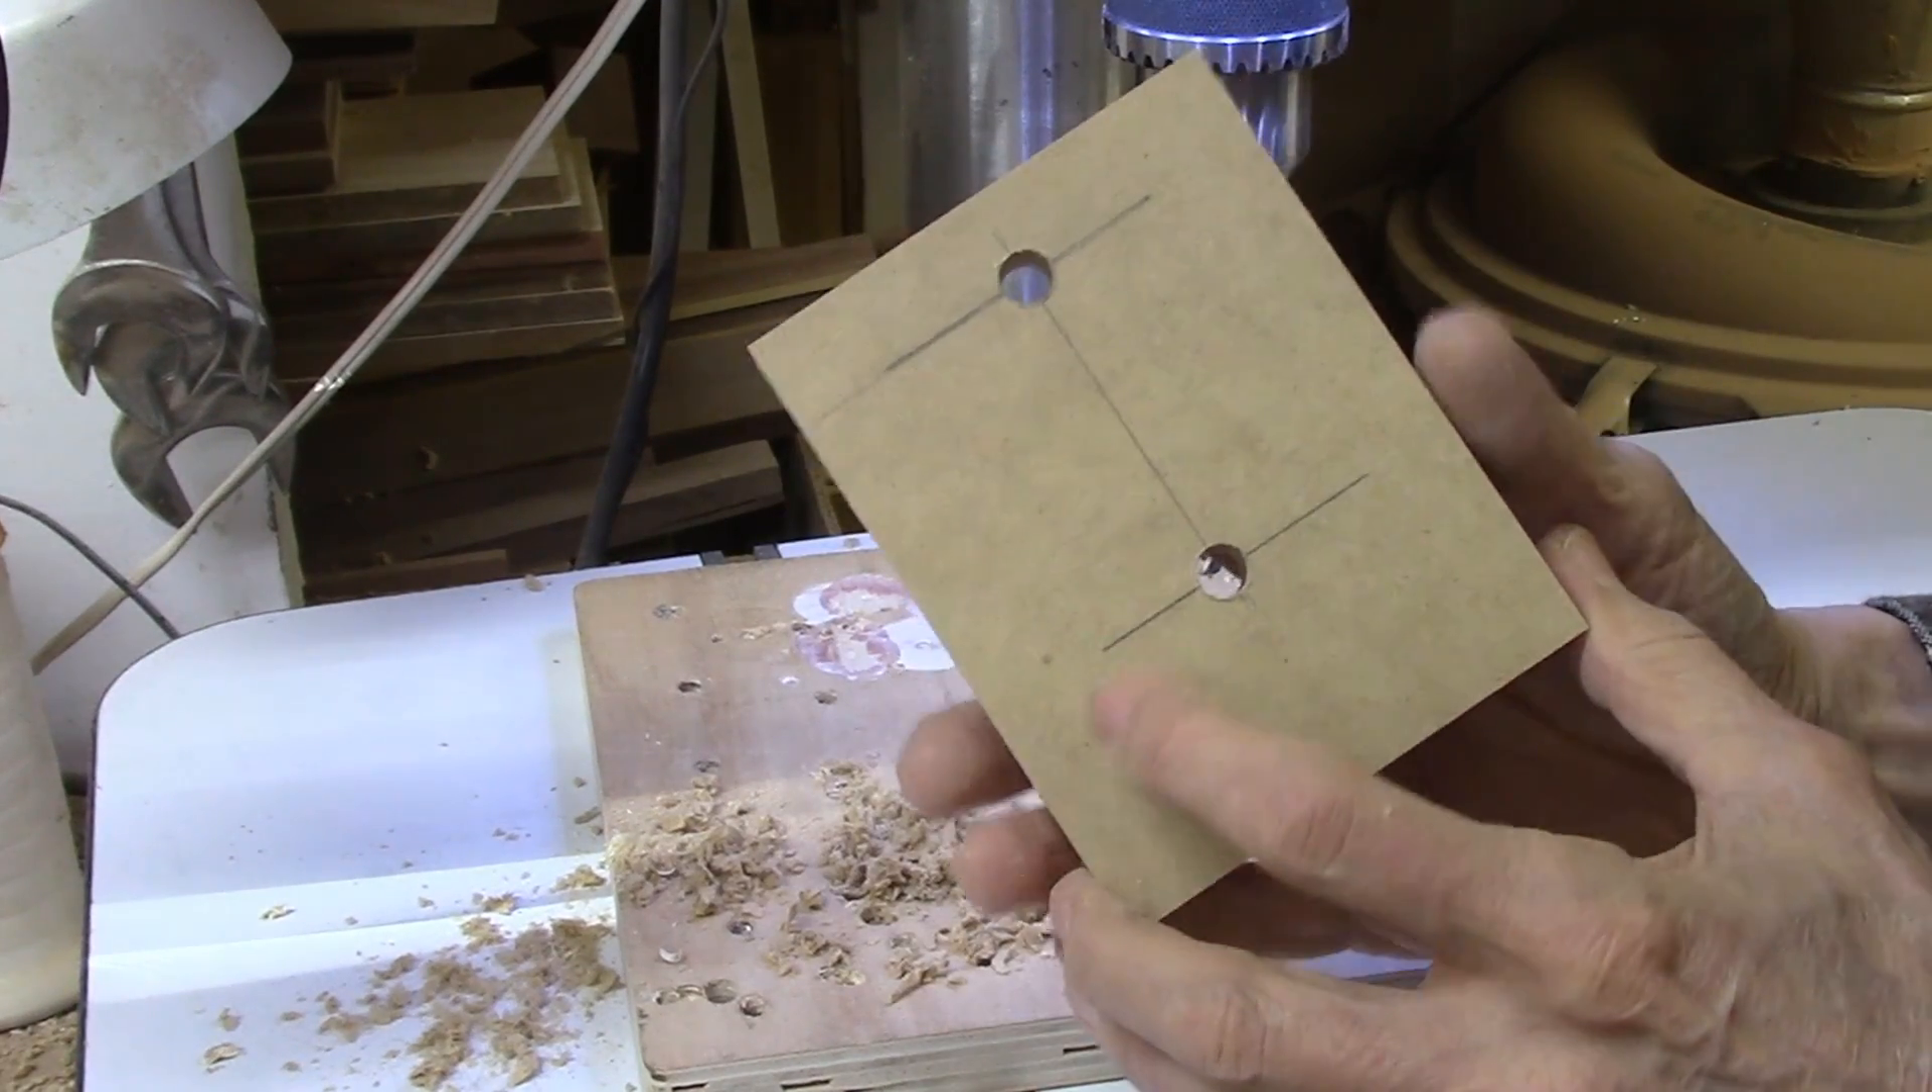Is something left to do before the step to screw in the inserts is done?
Yes.